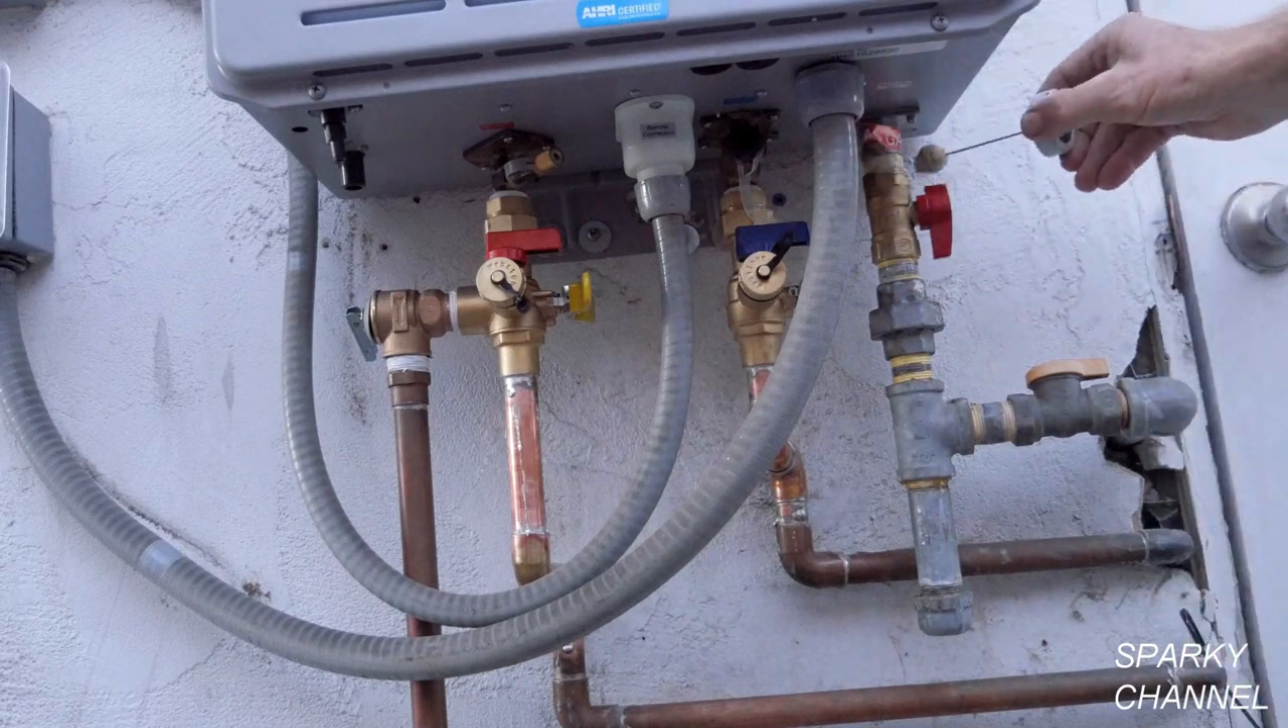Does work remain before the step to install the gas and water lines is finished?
No.